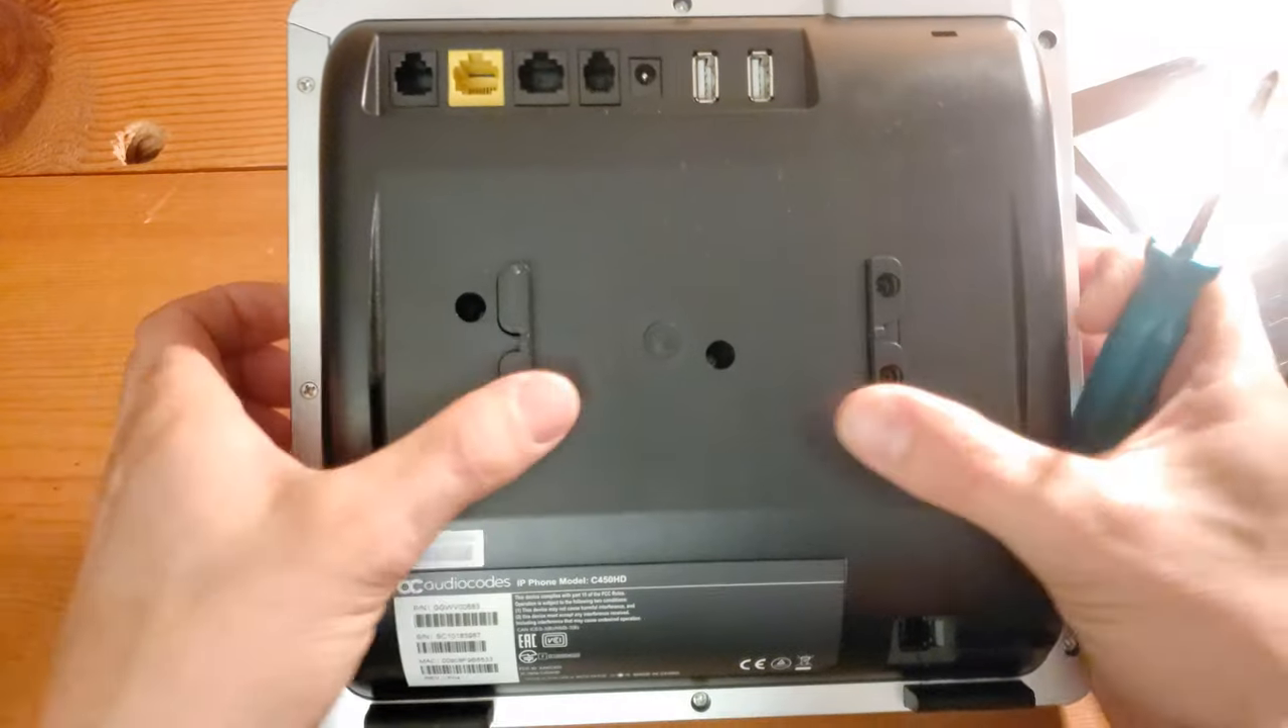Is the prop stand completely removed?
Yes.